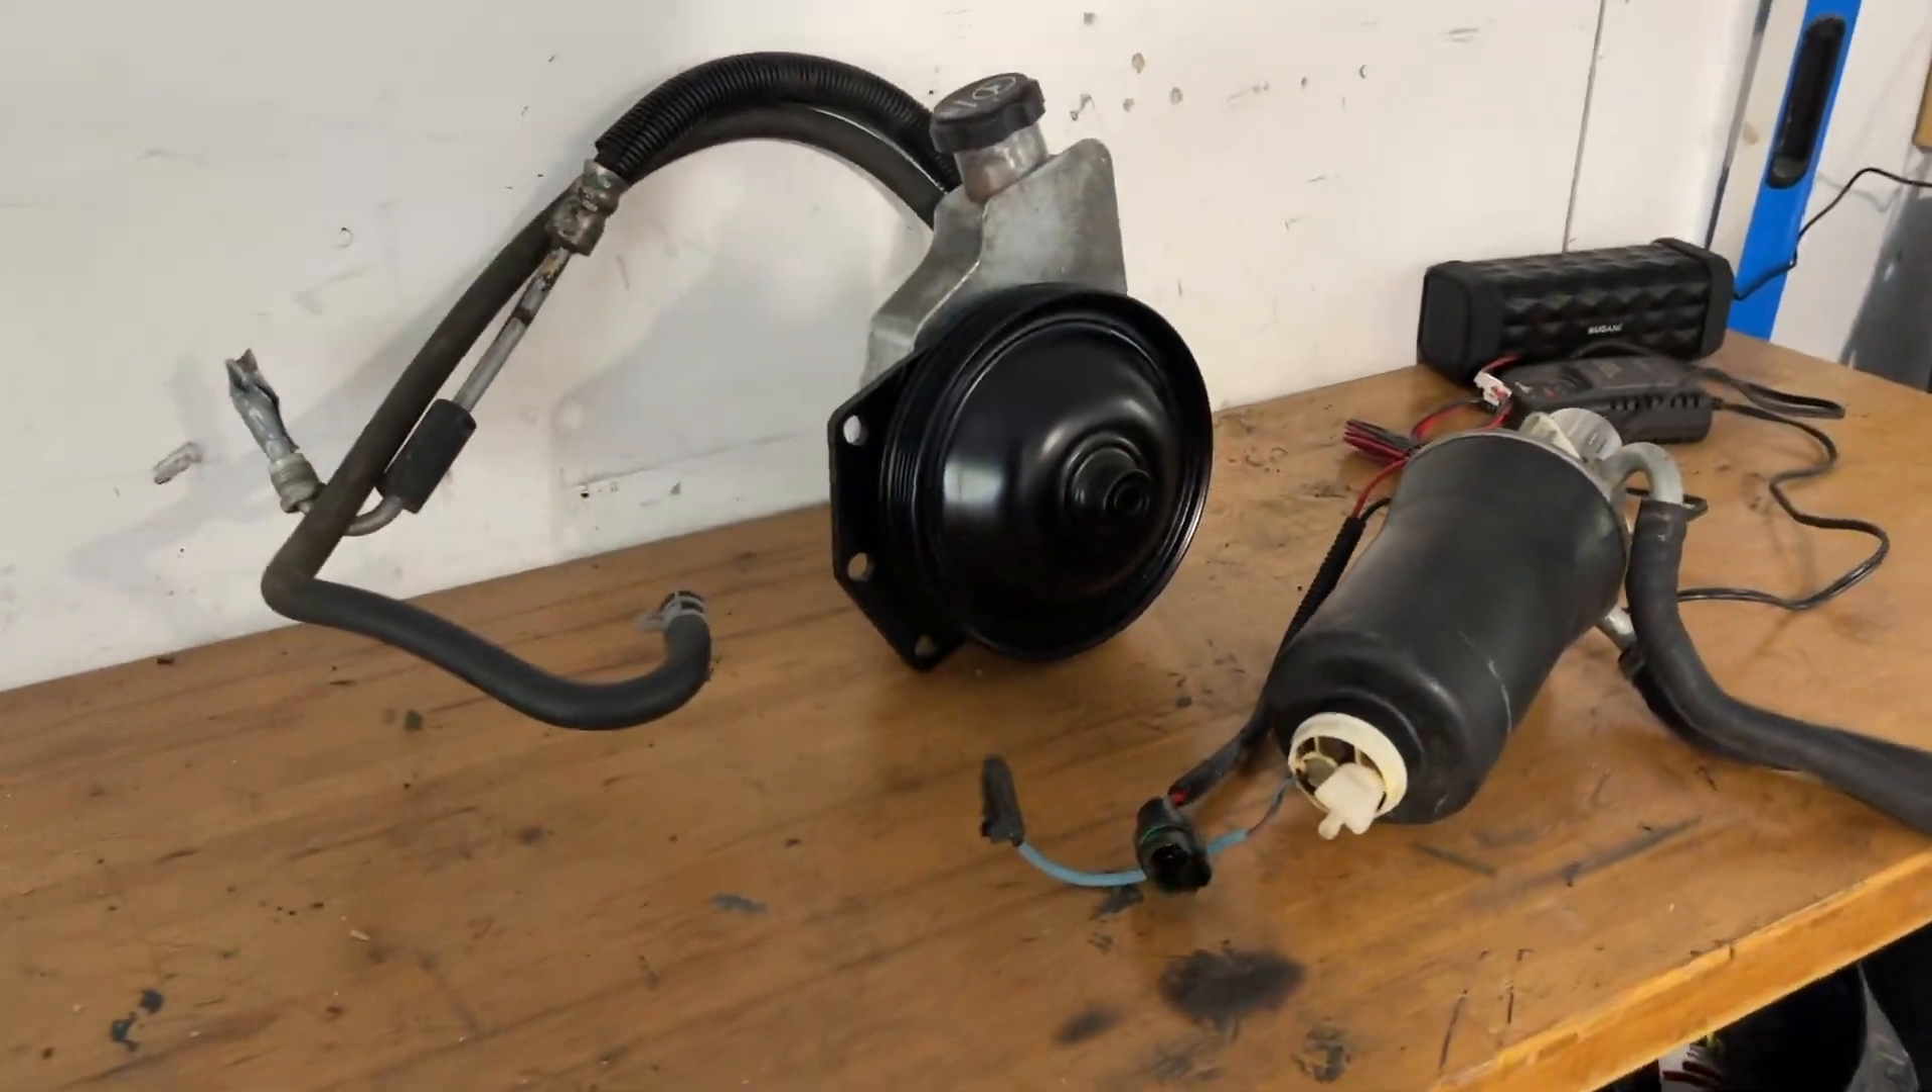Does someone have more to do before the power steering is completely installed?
Yes.